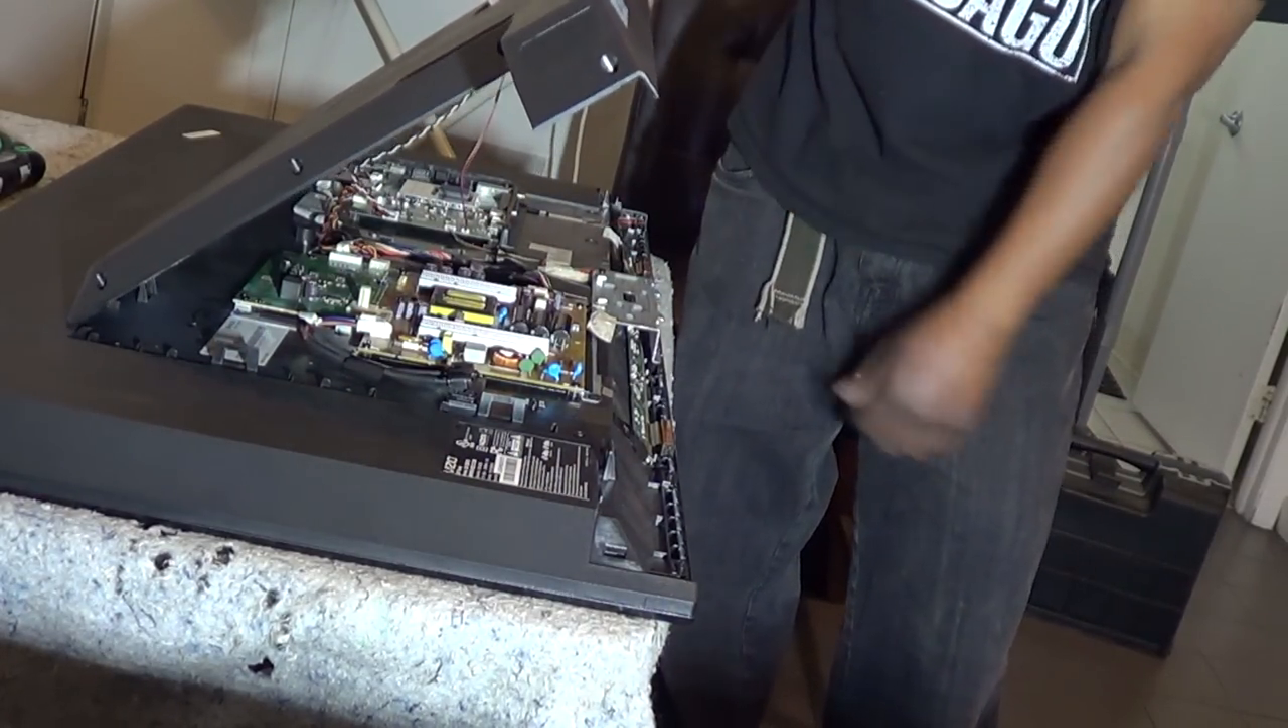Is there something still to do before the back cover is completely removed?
Yes.